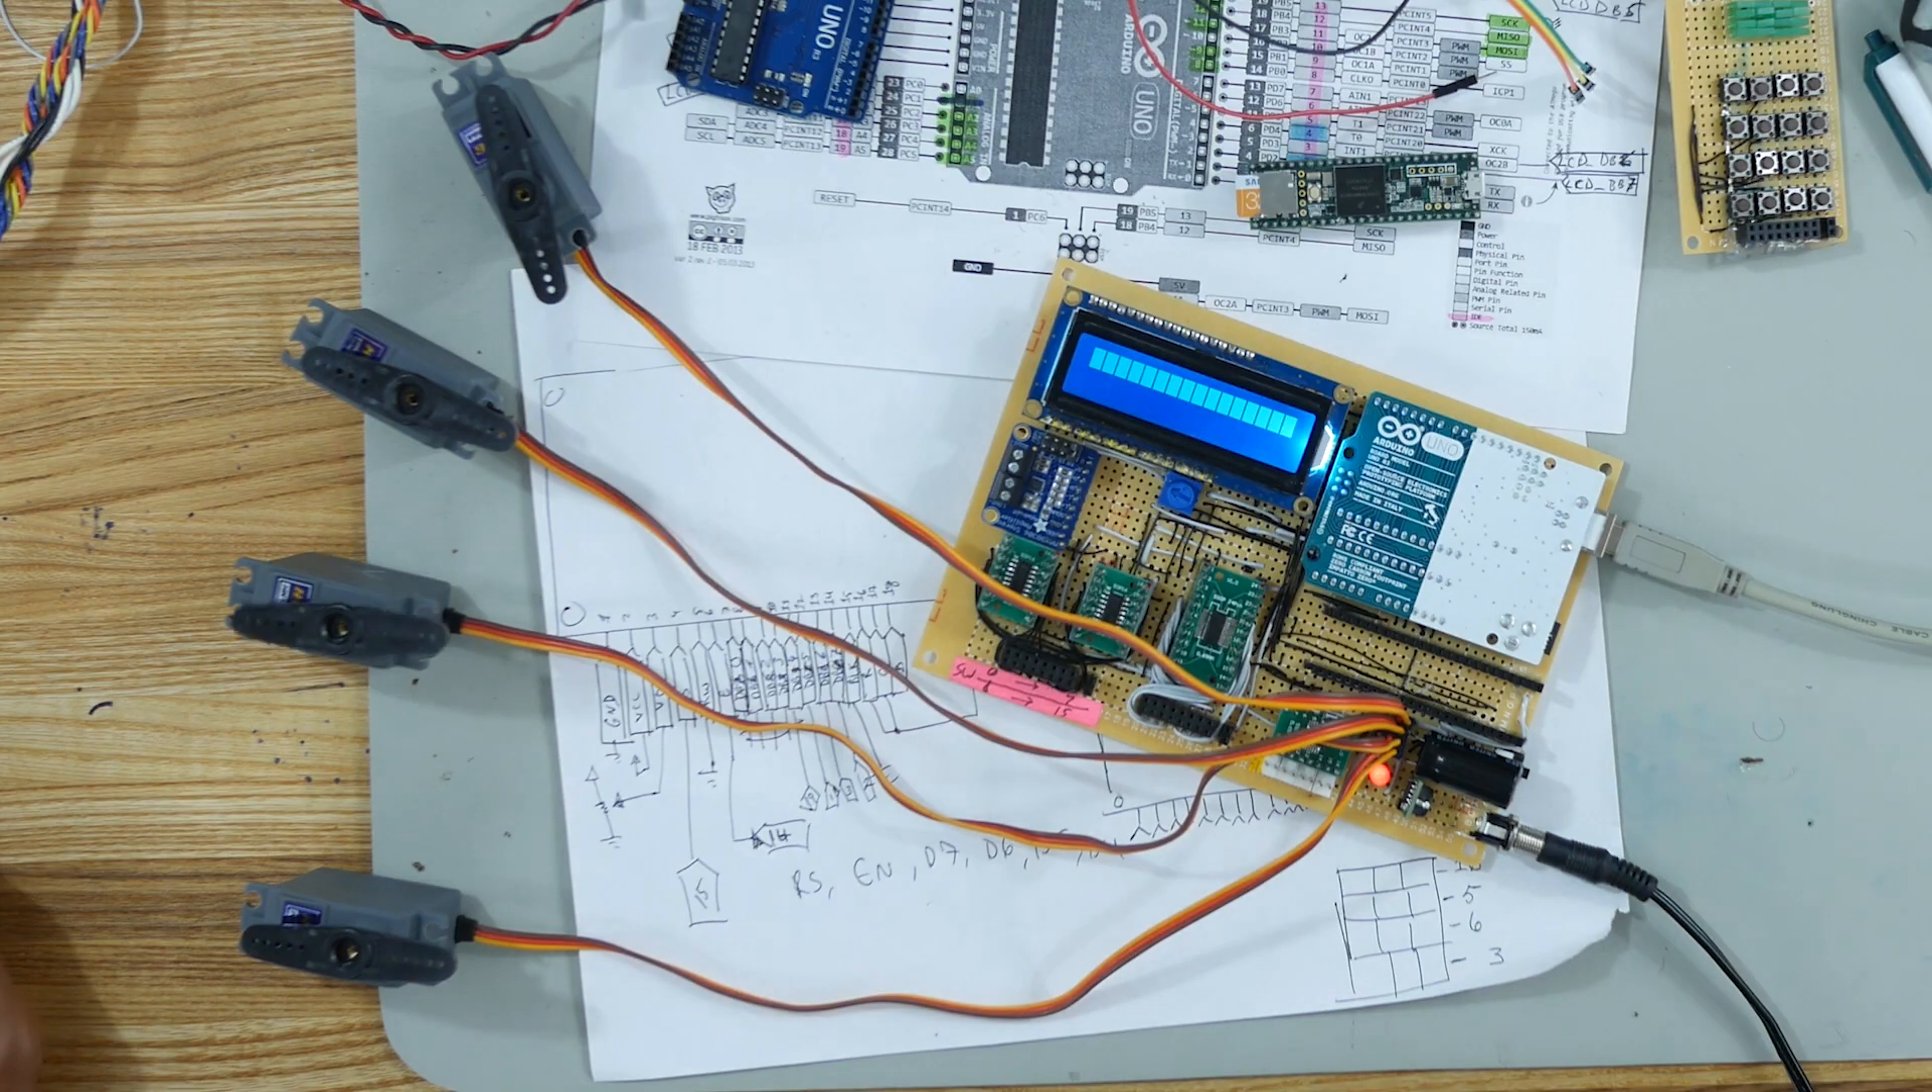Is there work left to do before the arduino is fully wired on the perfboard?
No.